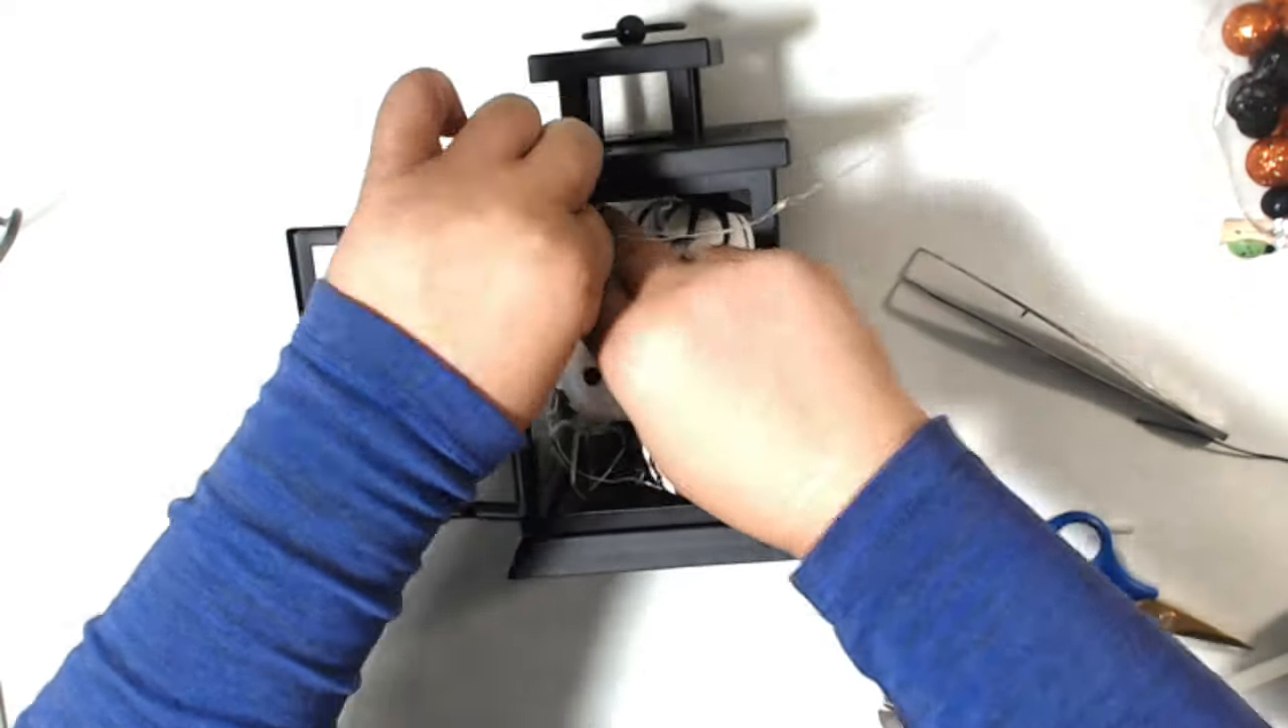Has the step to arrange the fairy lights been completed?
No.